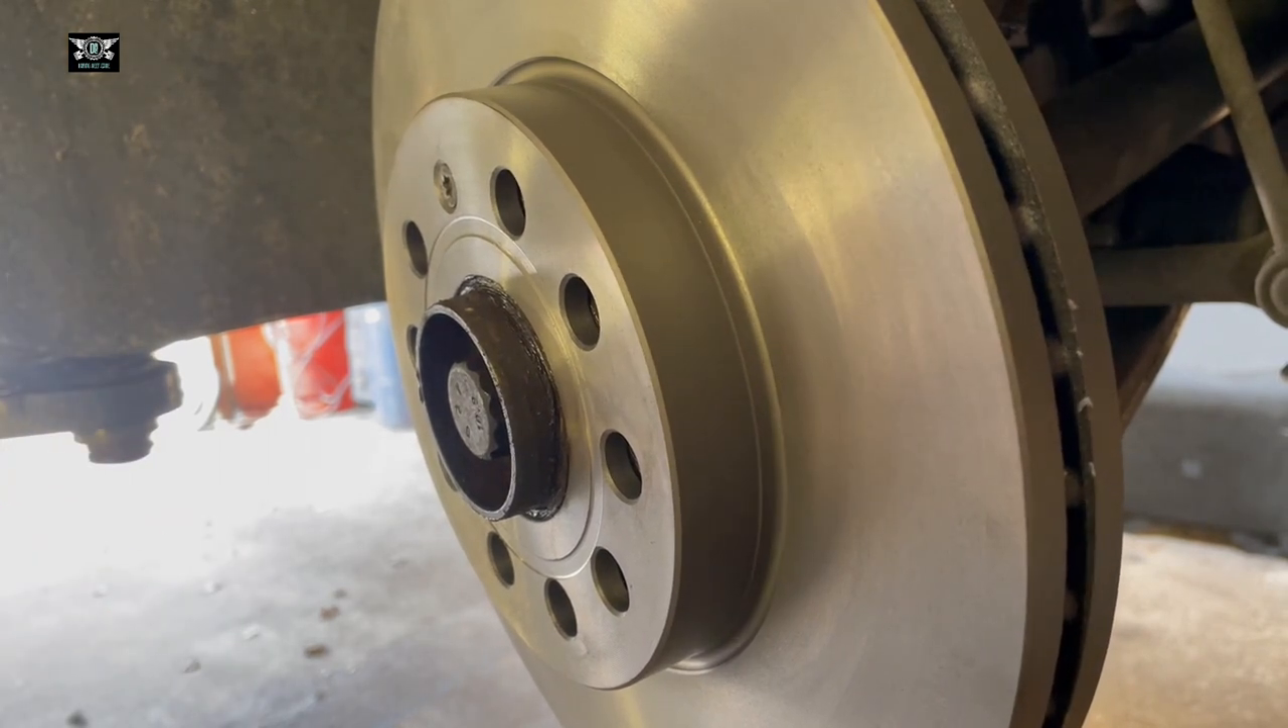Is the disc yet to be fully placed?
No.